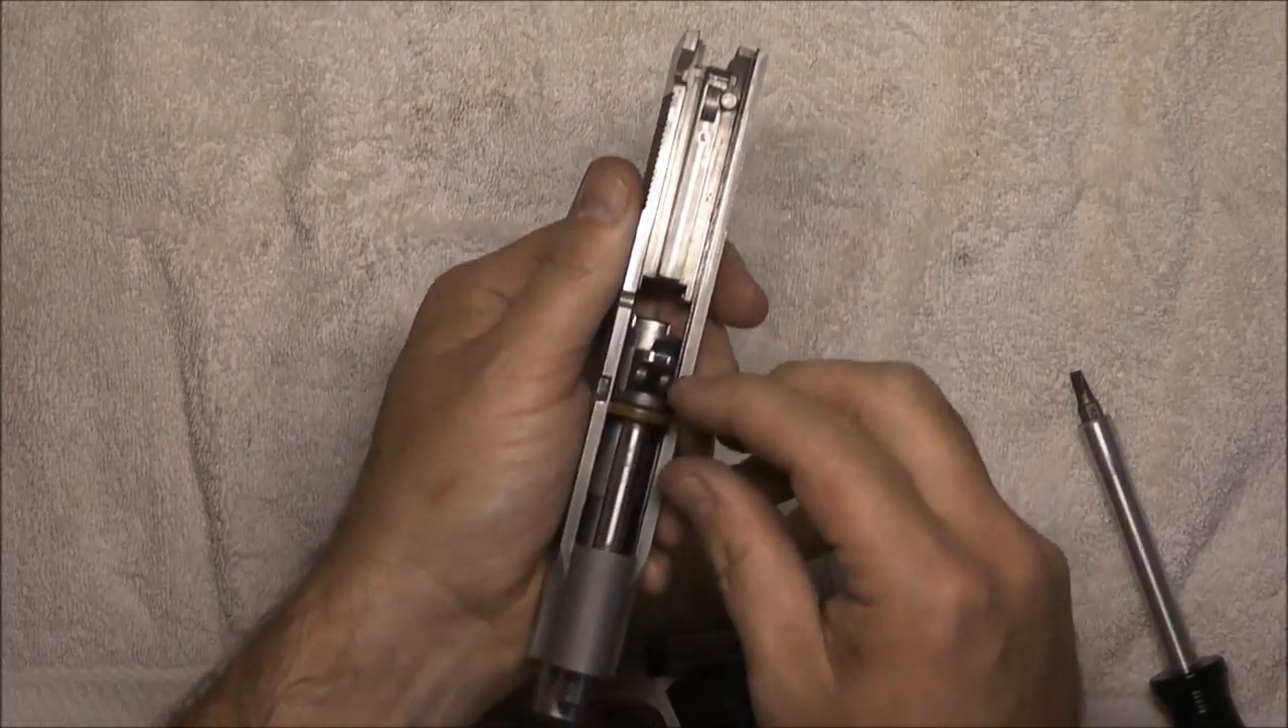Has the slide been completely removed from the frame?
Yes.